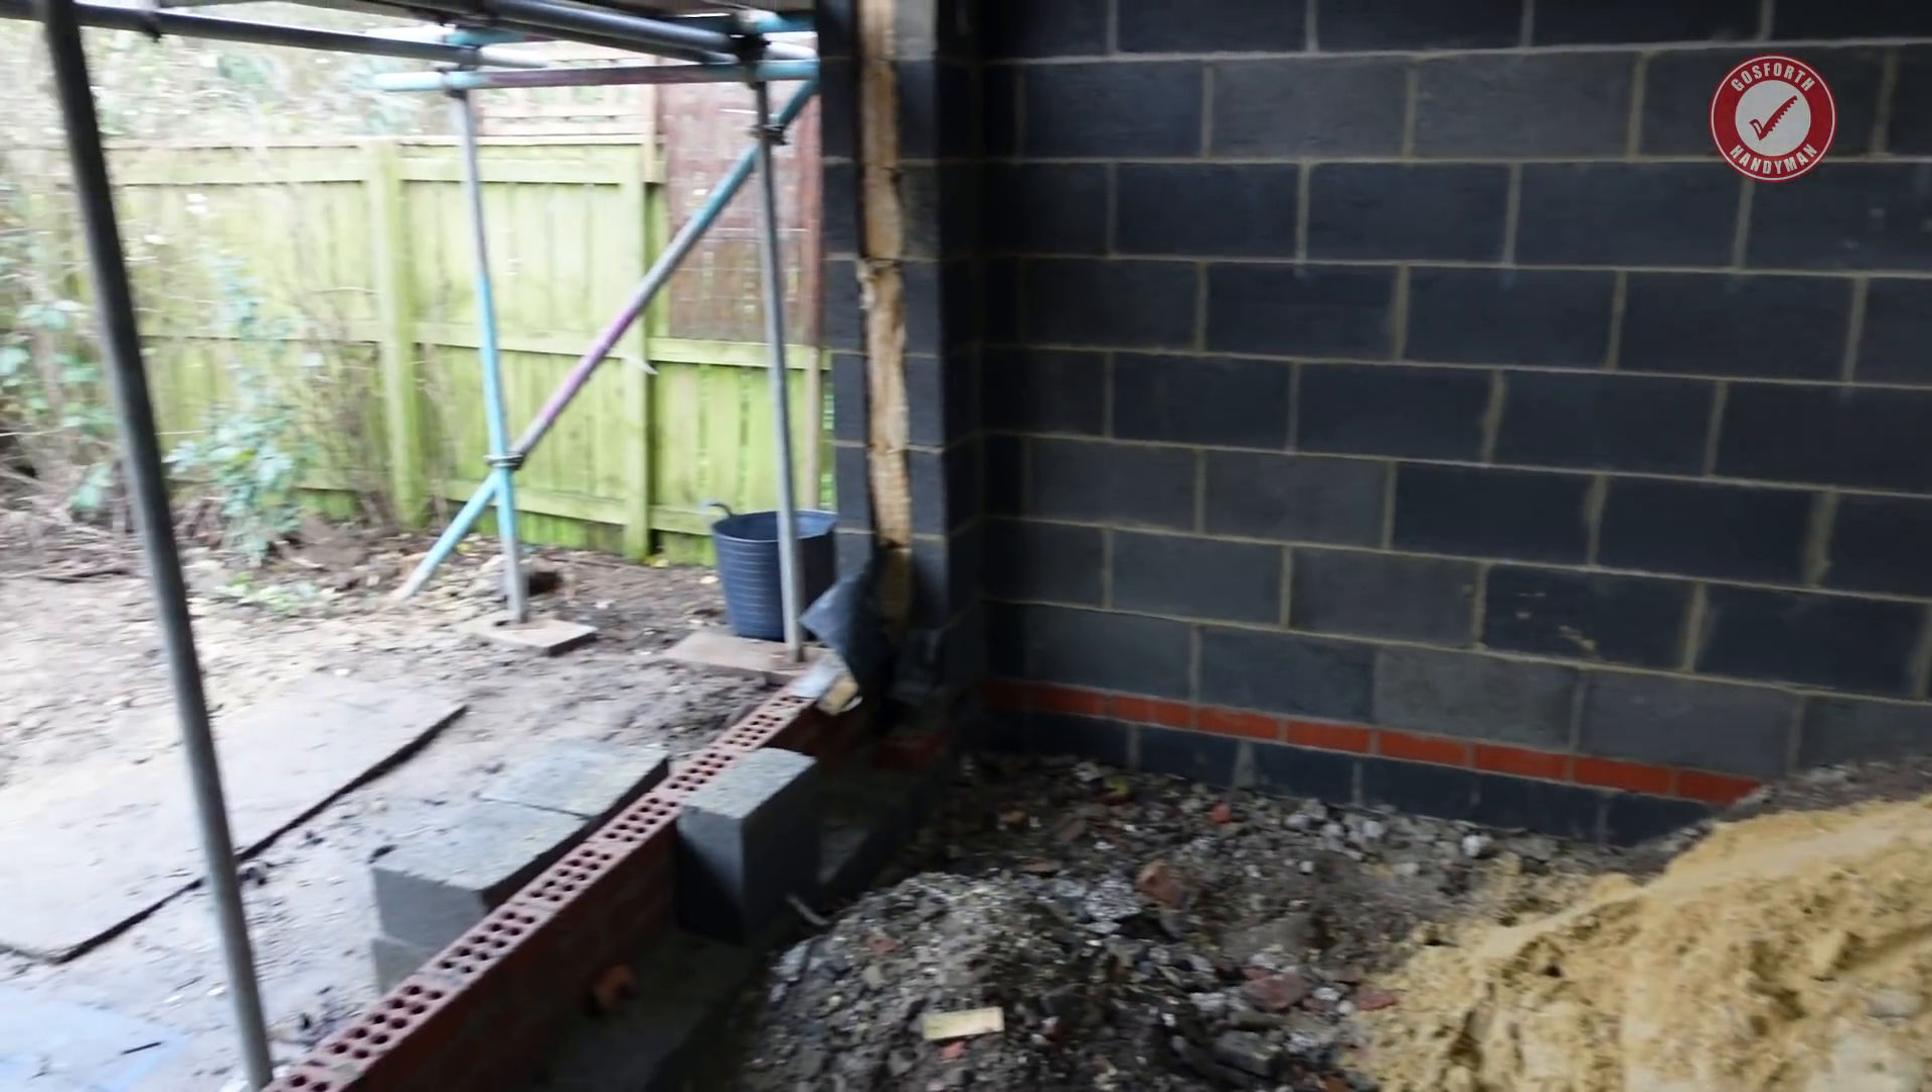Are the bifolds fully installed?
No.